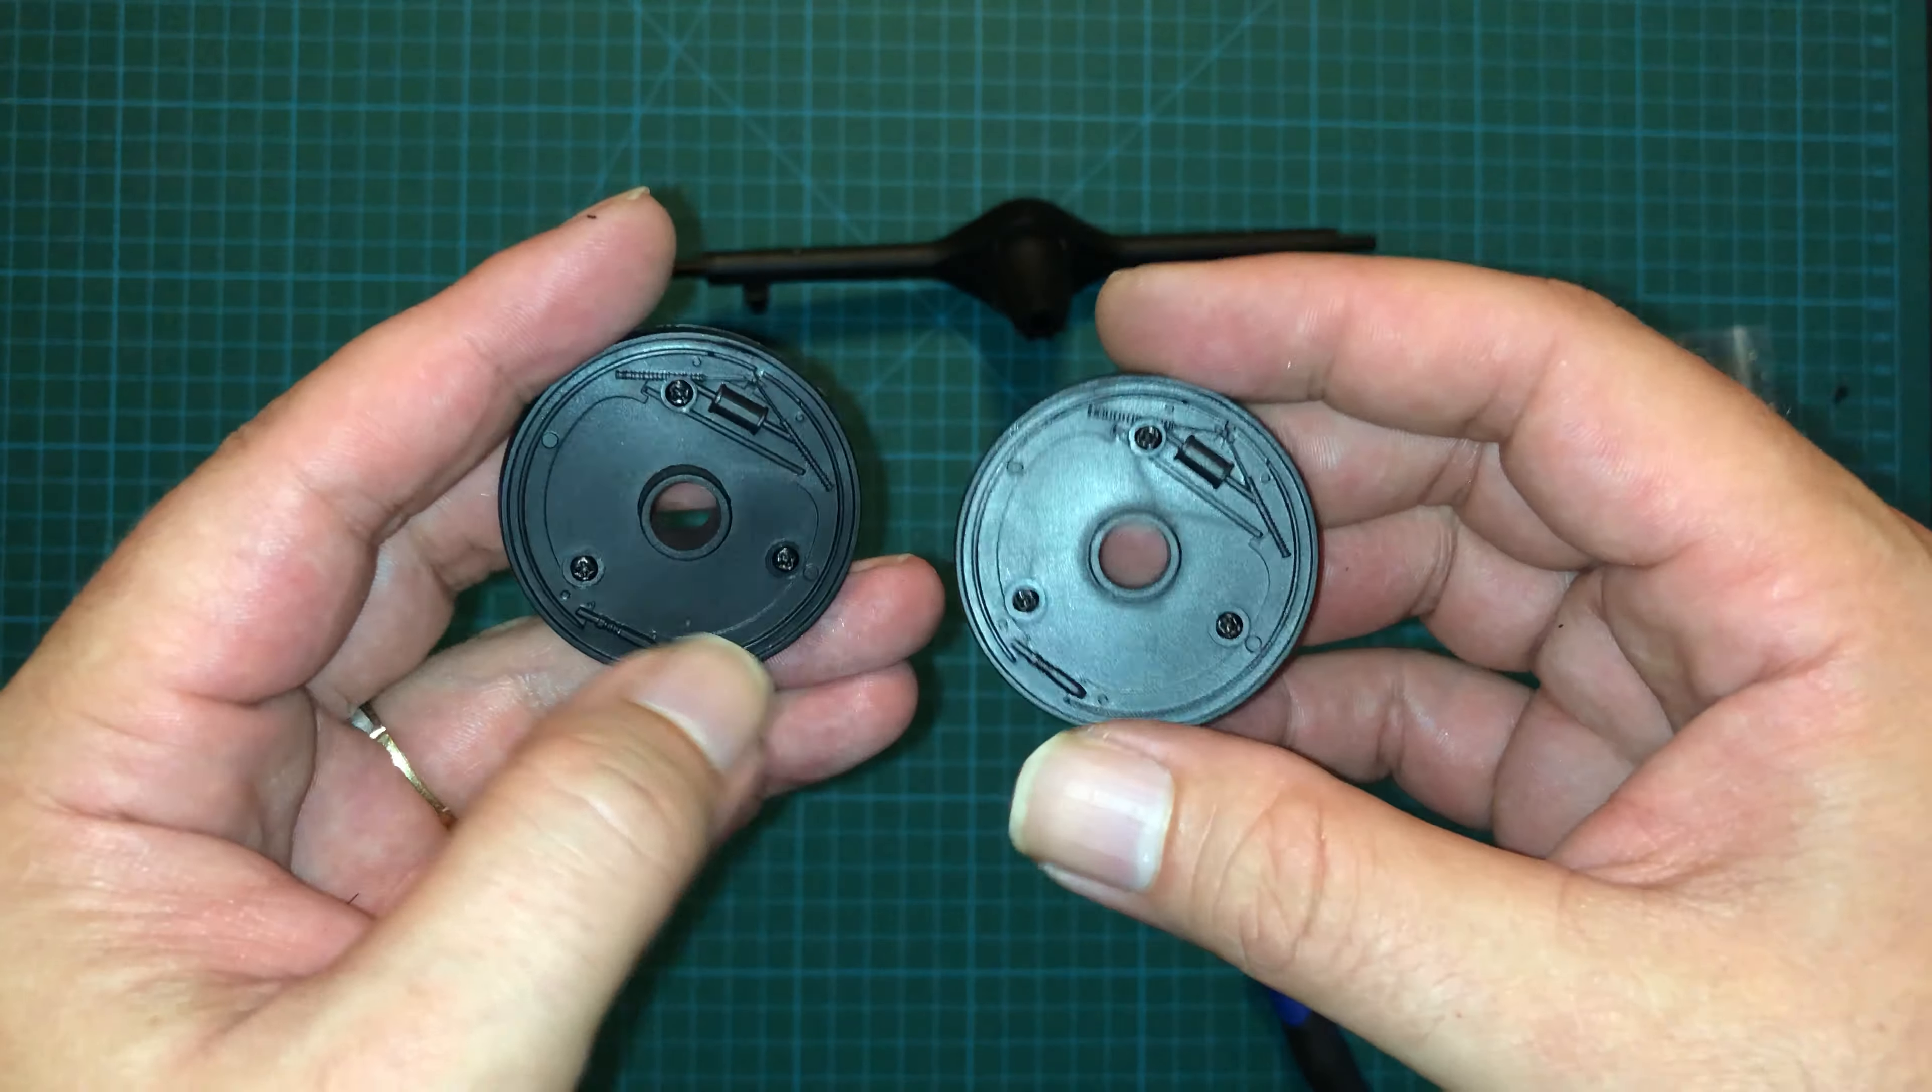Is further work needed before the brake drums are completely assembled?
No.